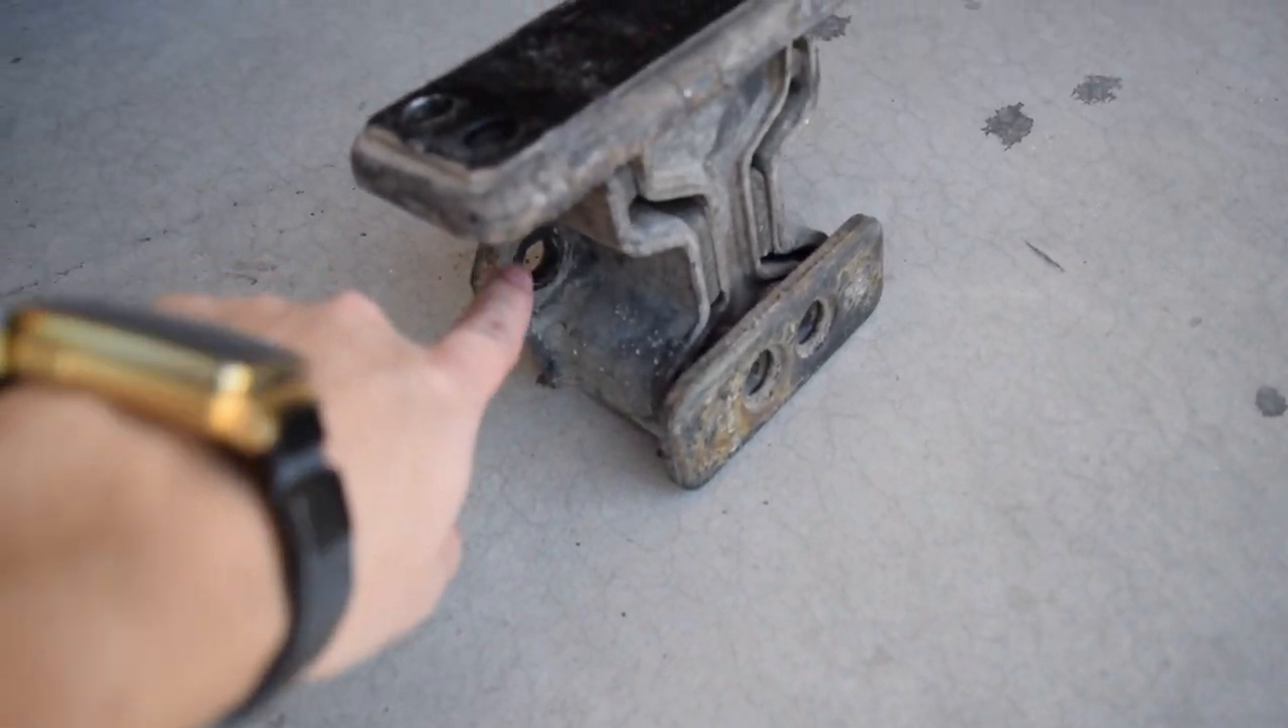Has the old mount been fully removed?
Yes.